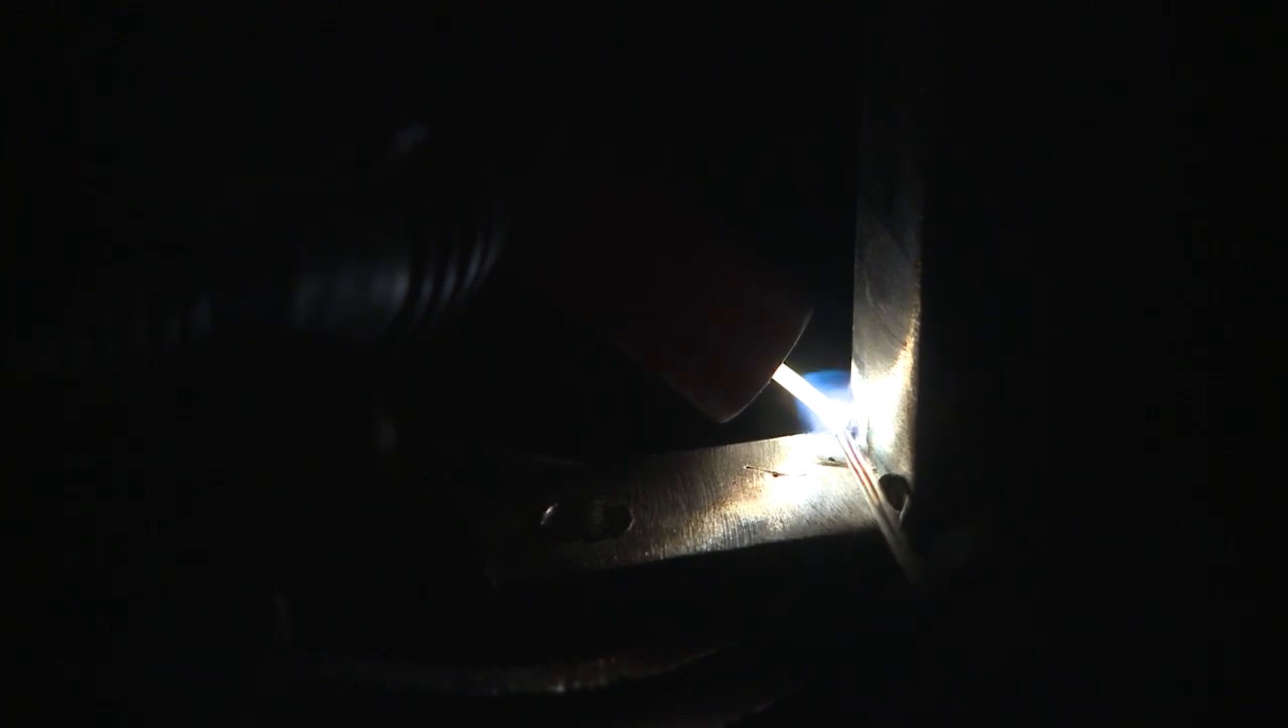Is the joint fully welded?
No.